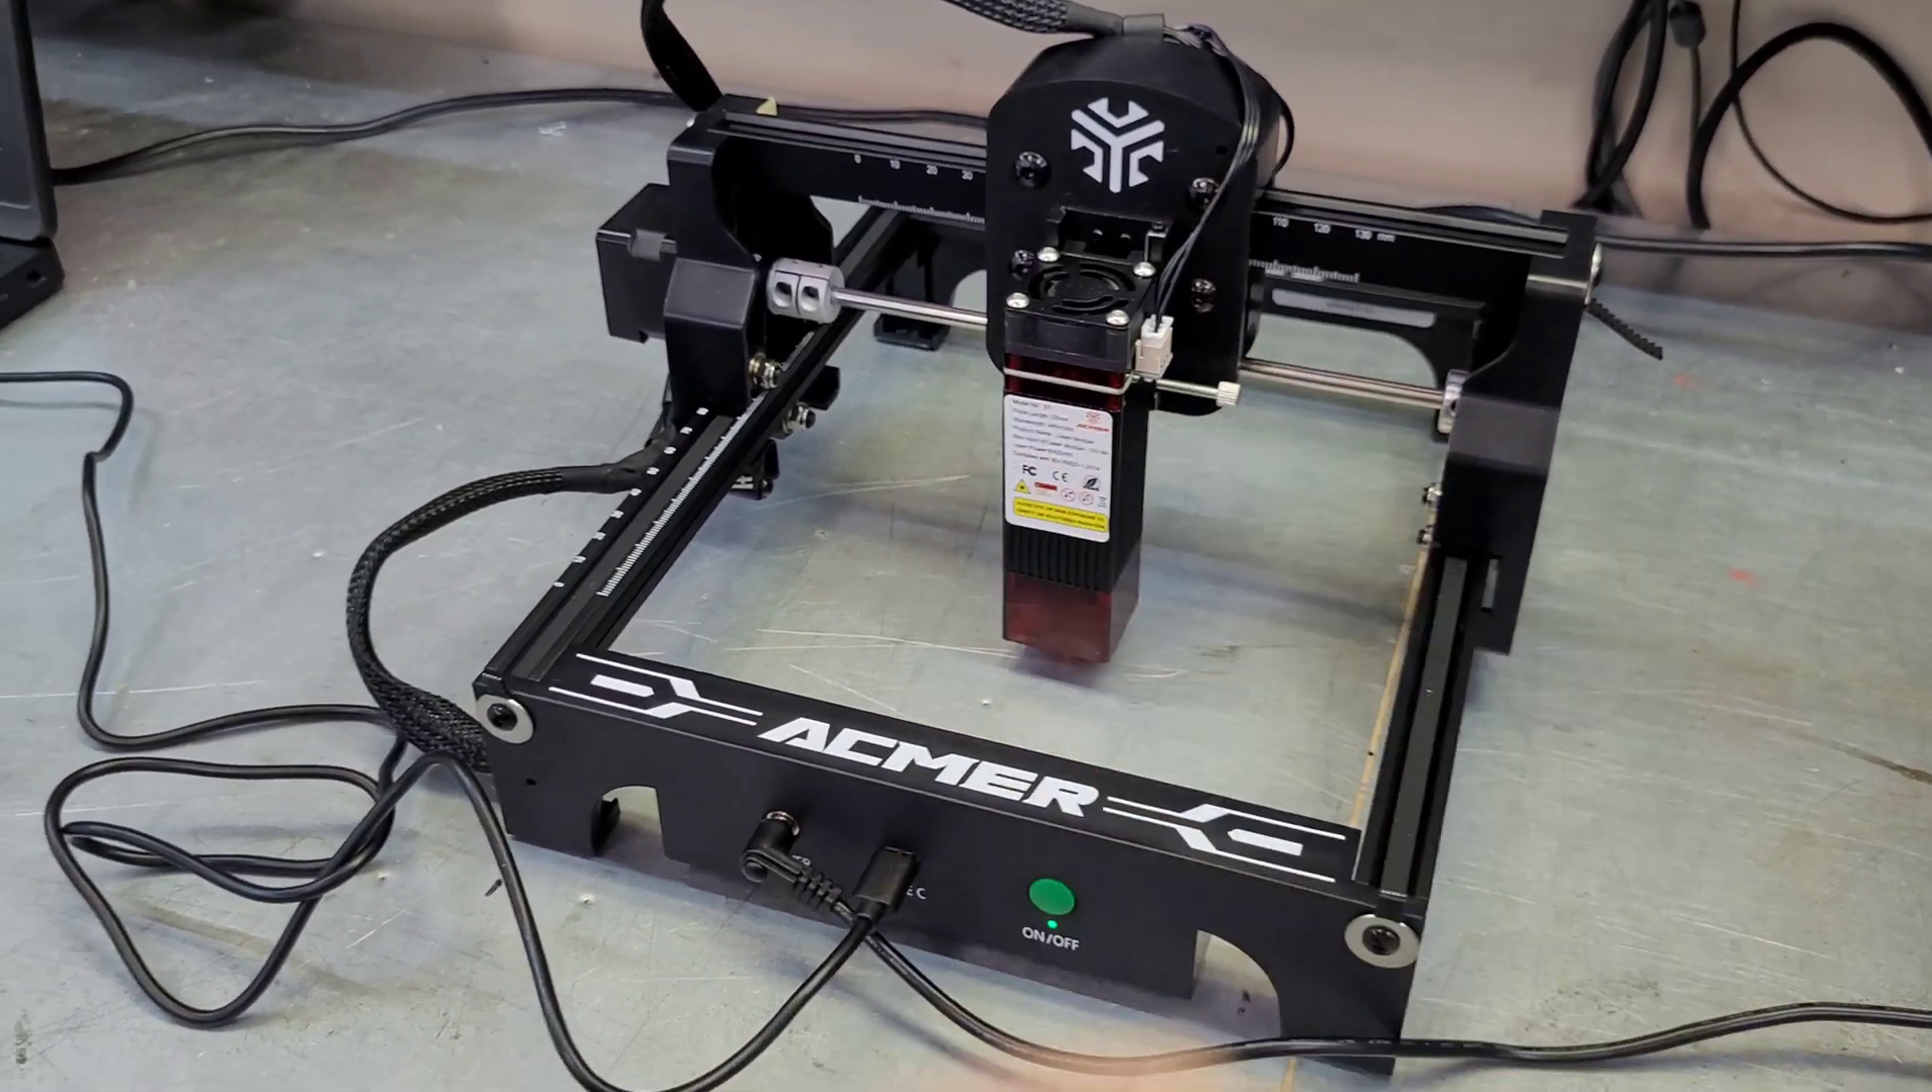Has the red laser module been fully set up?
Yes.